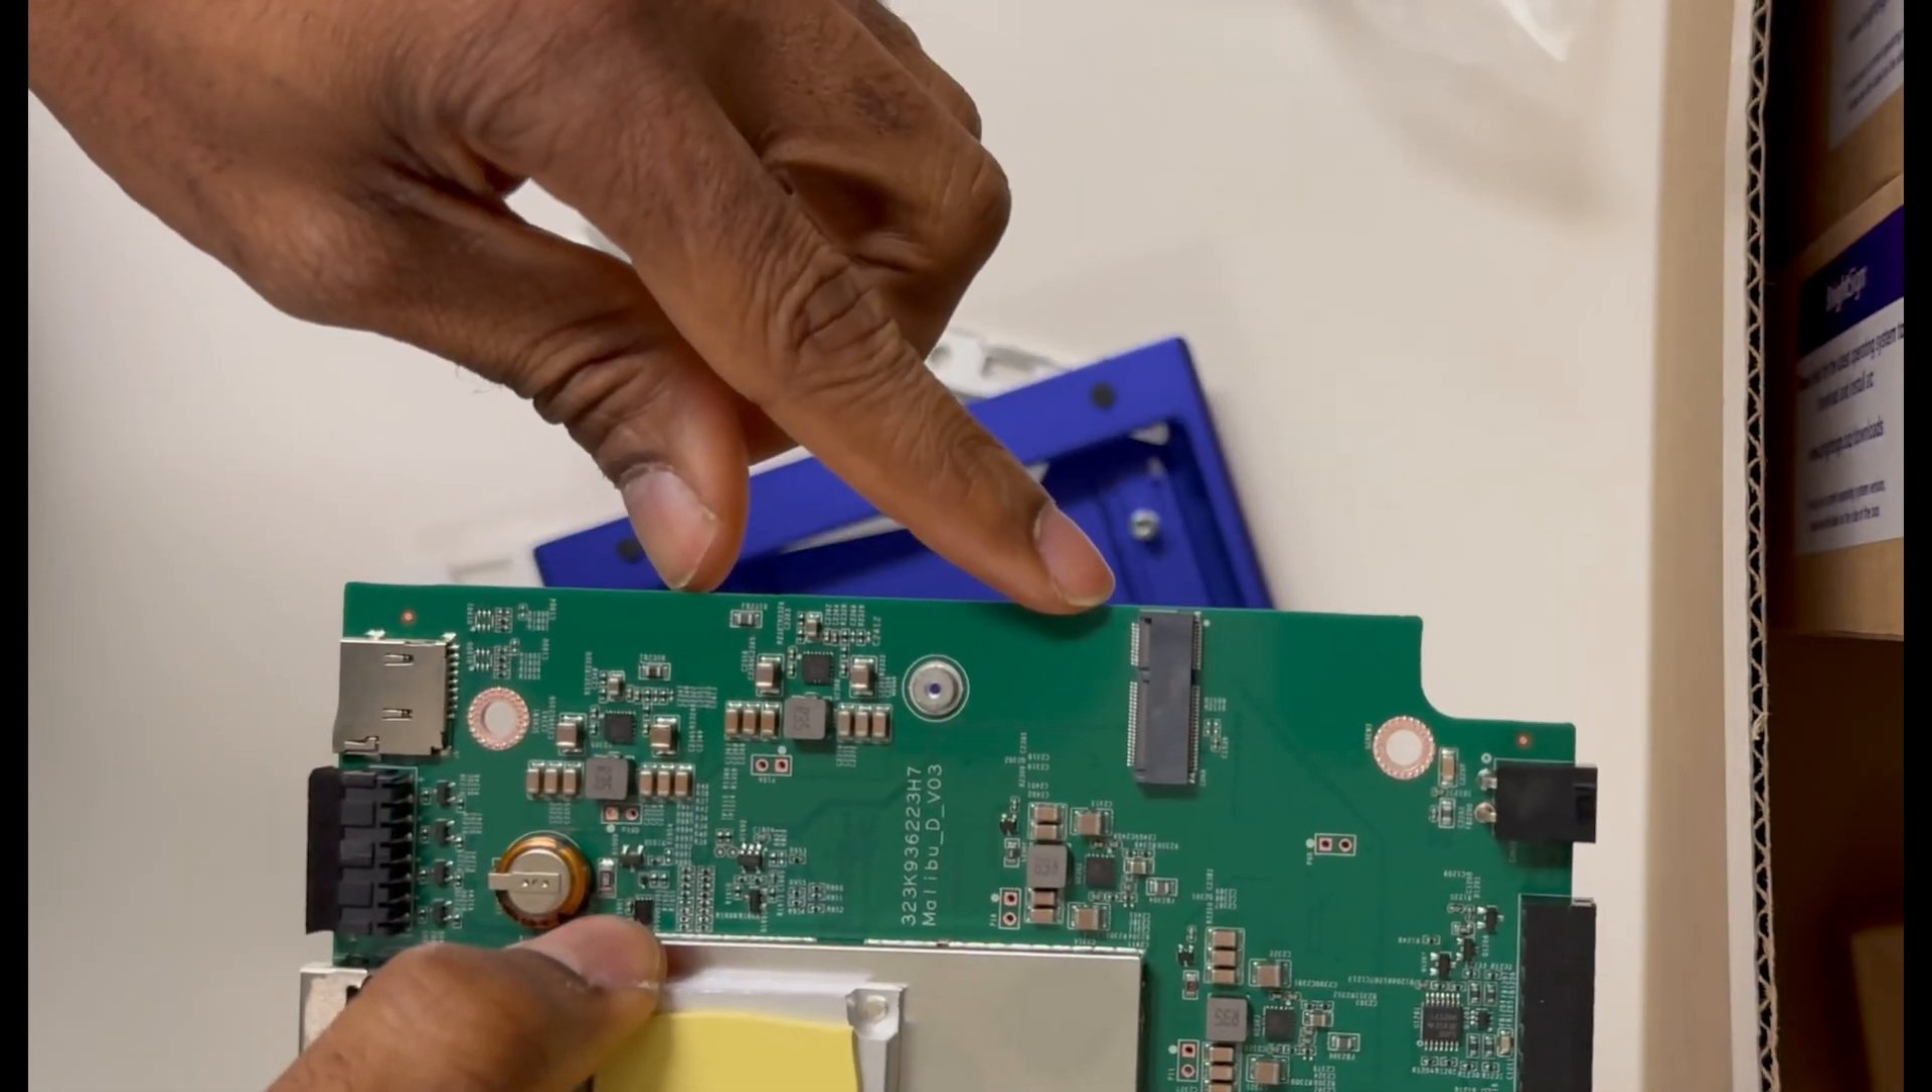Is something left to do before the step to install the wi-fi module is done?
Yes.